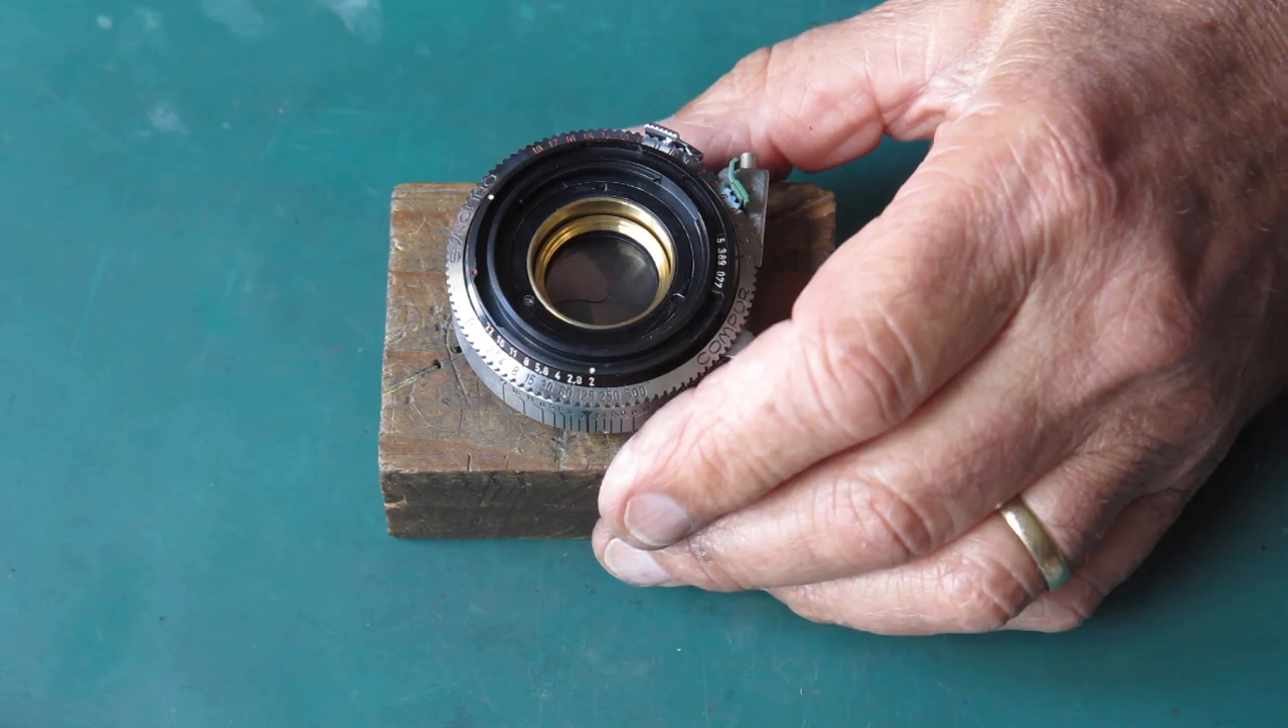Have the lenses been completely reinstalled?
No.